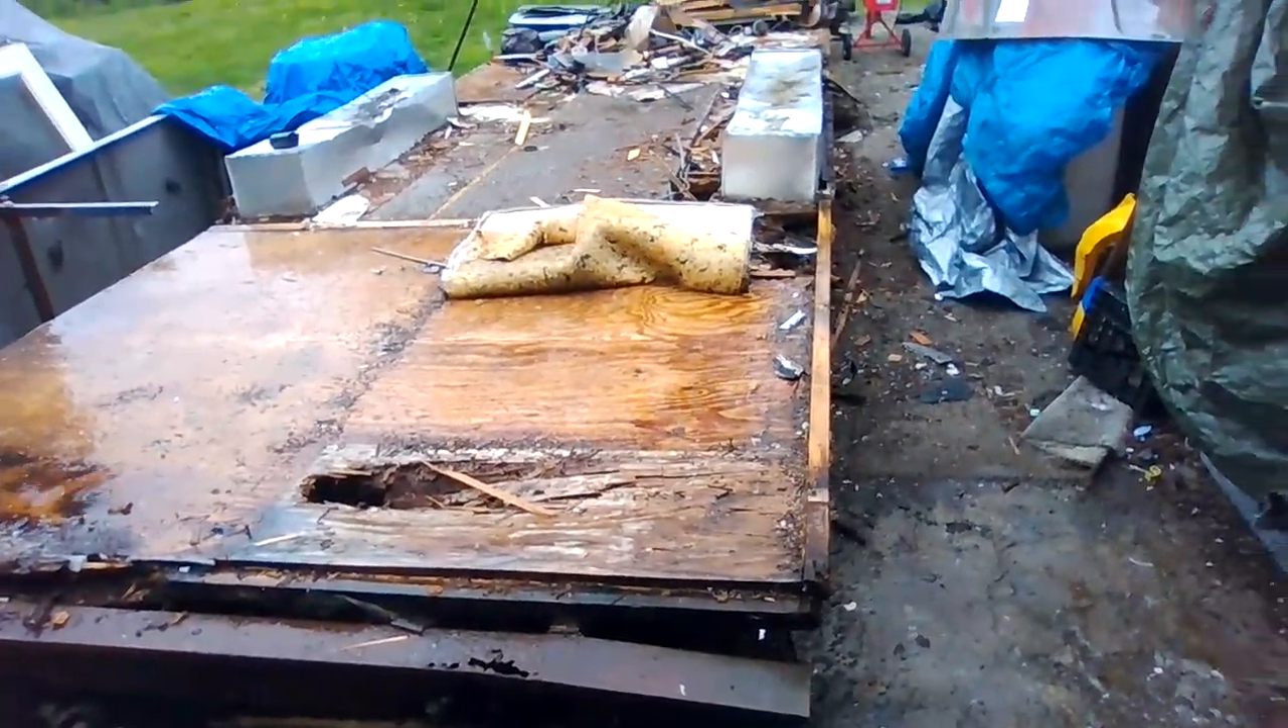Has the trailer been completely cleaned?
No.